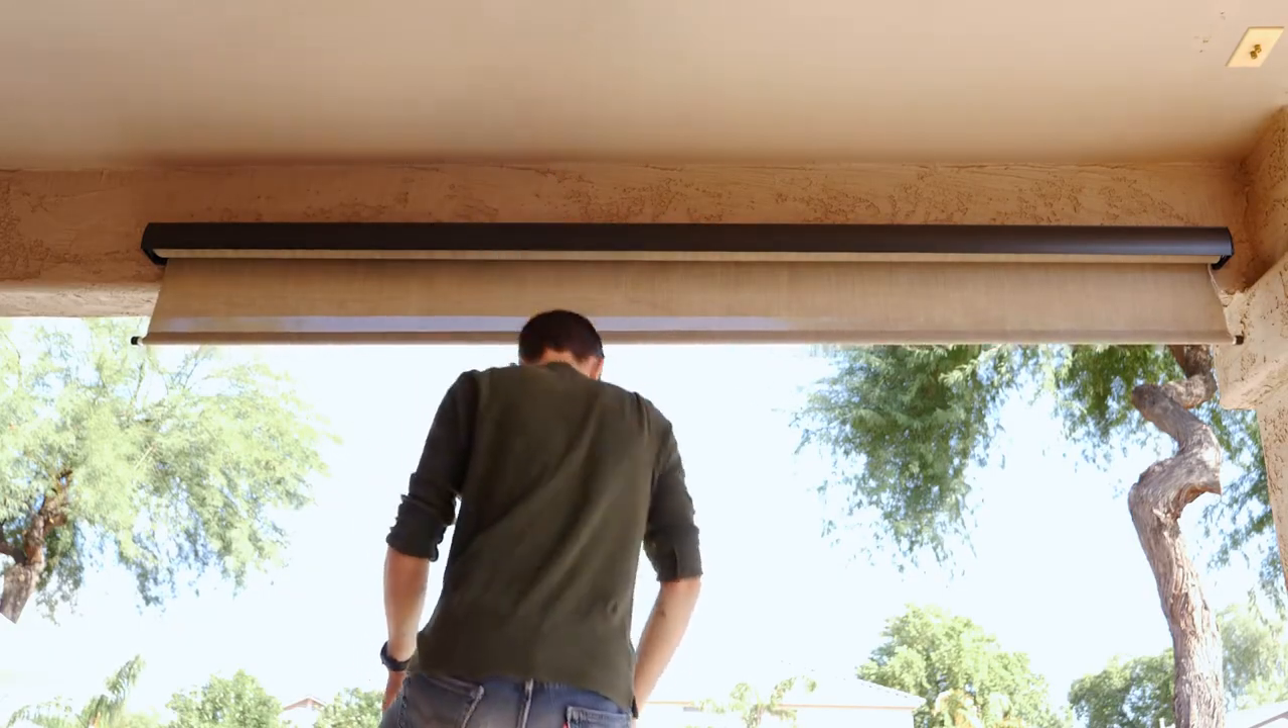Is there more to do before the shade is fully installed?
No.